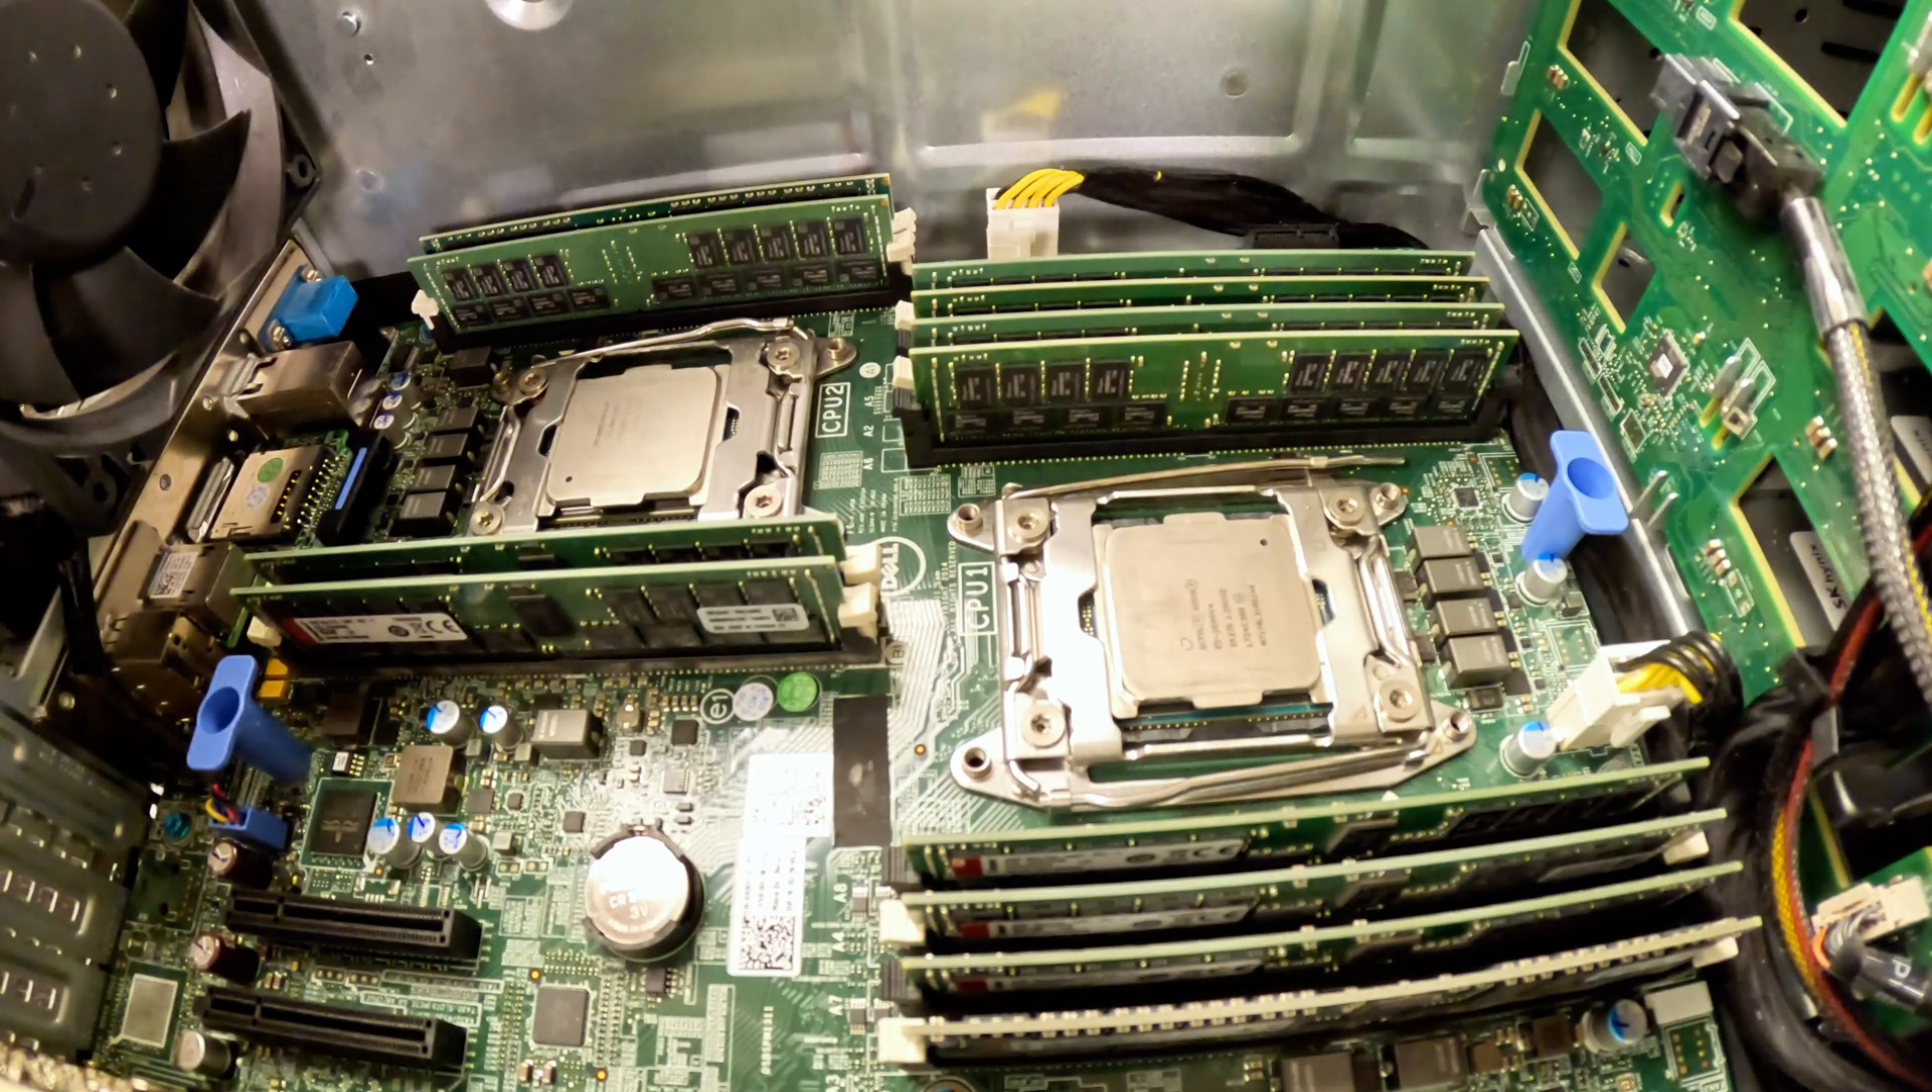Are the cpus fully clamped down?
Yes.